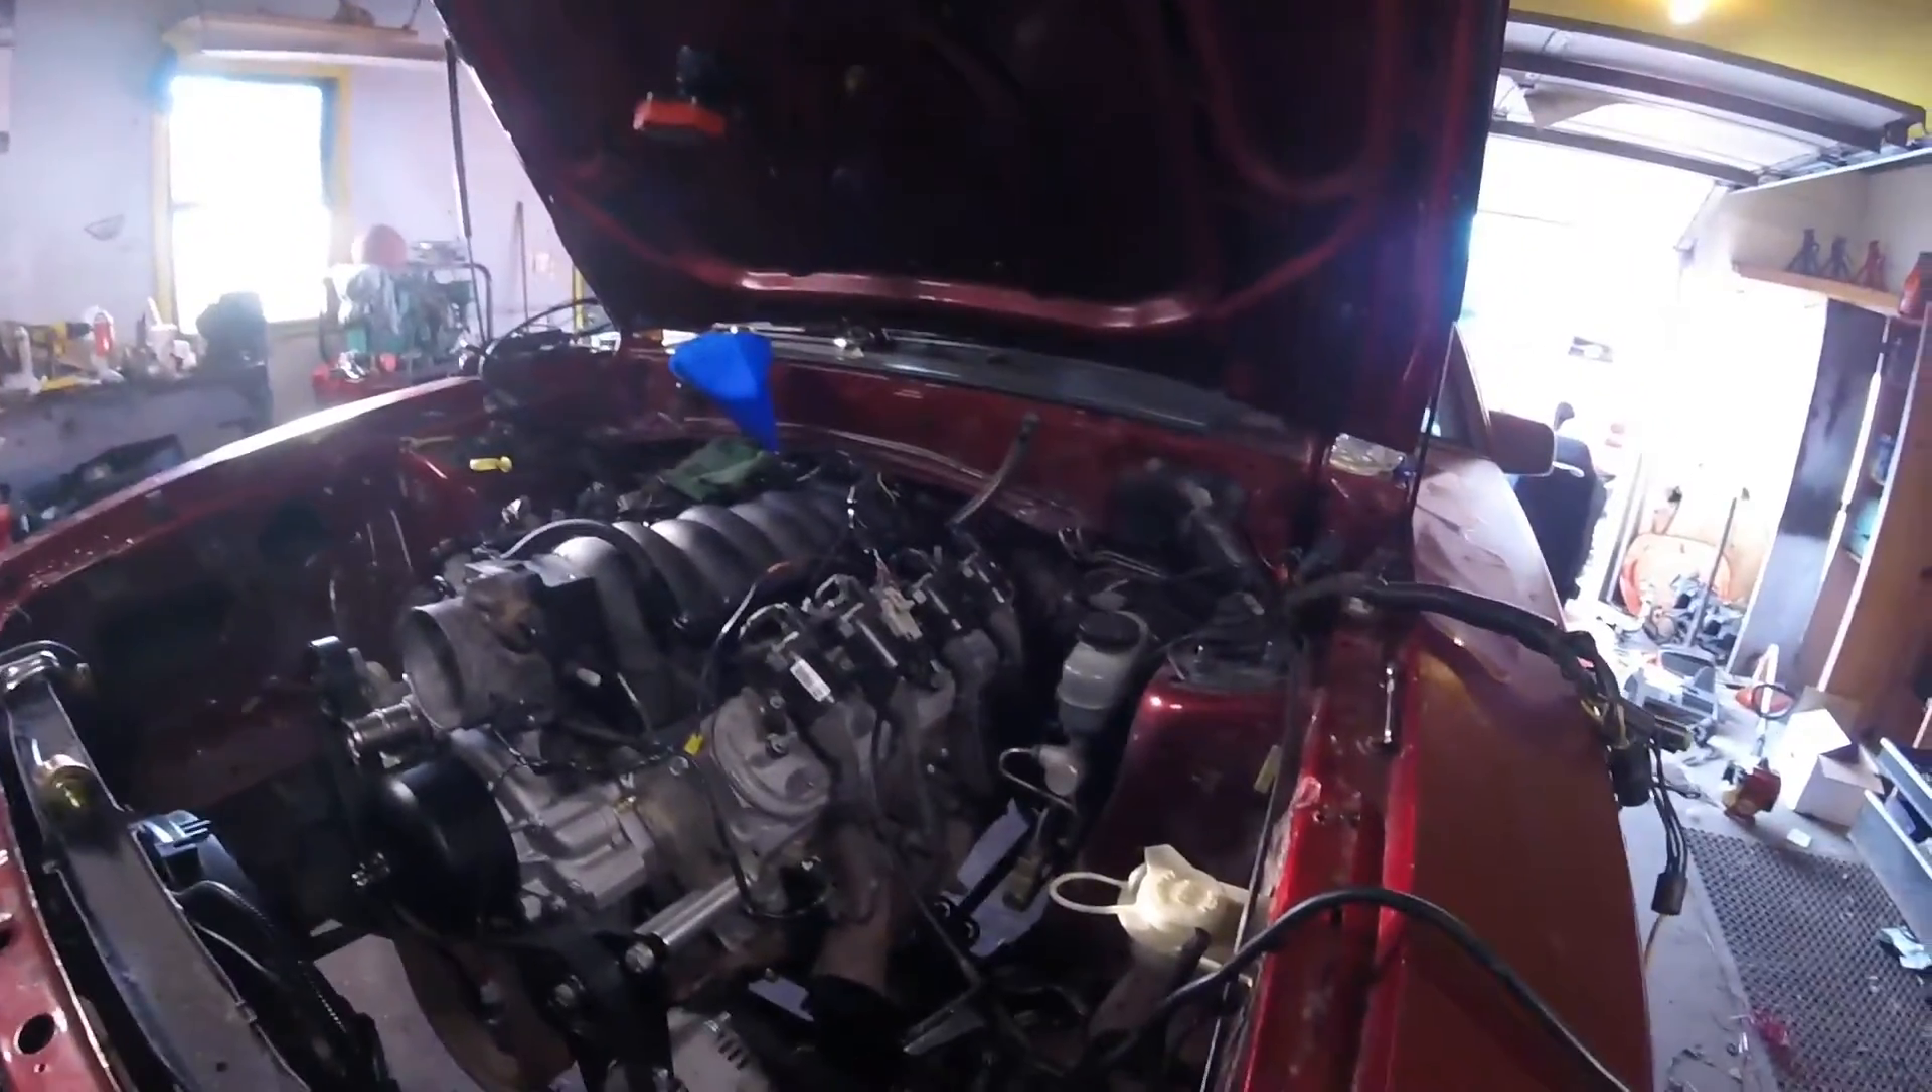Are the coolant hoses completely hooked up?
No.